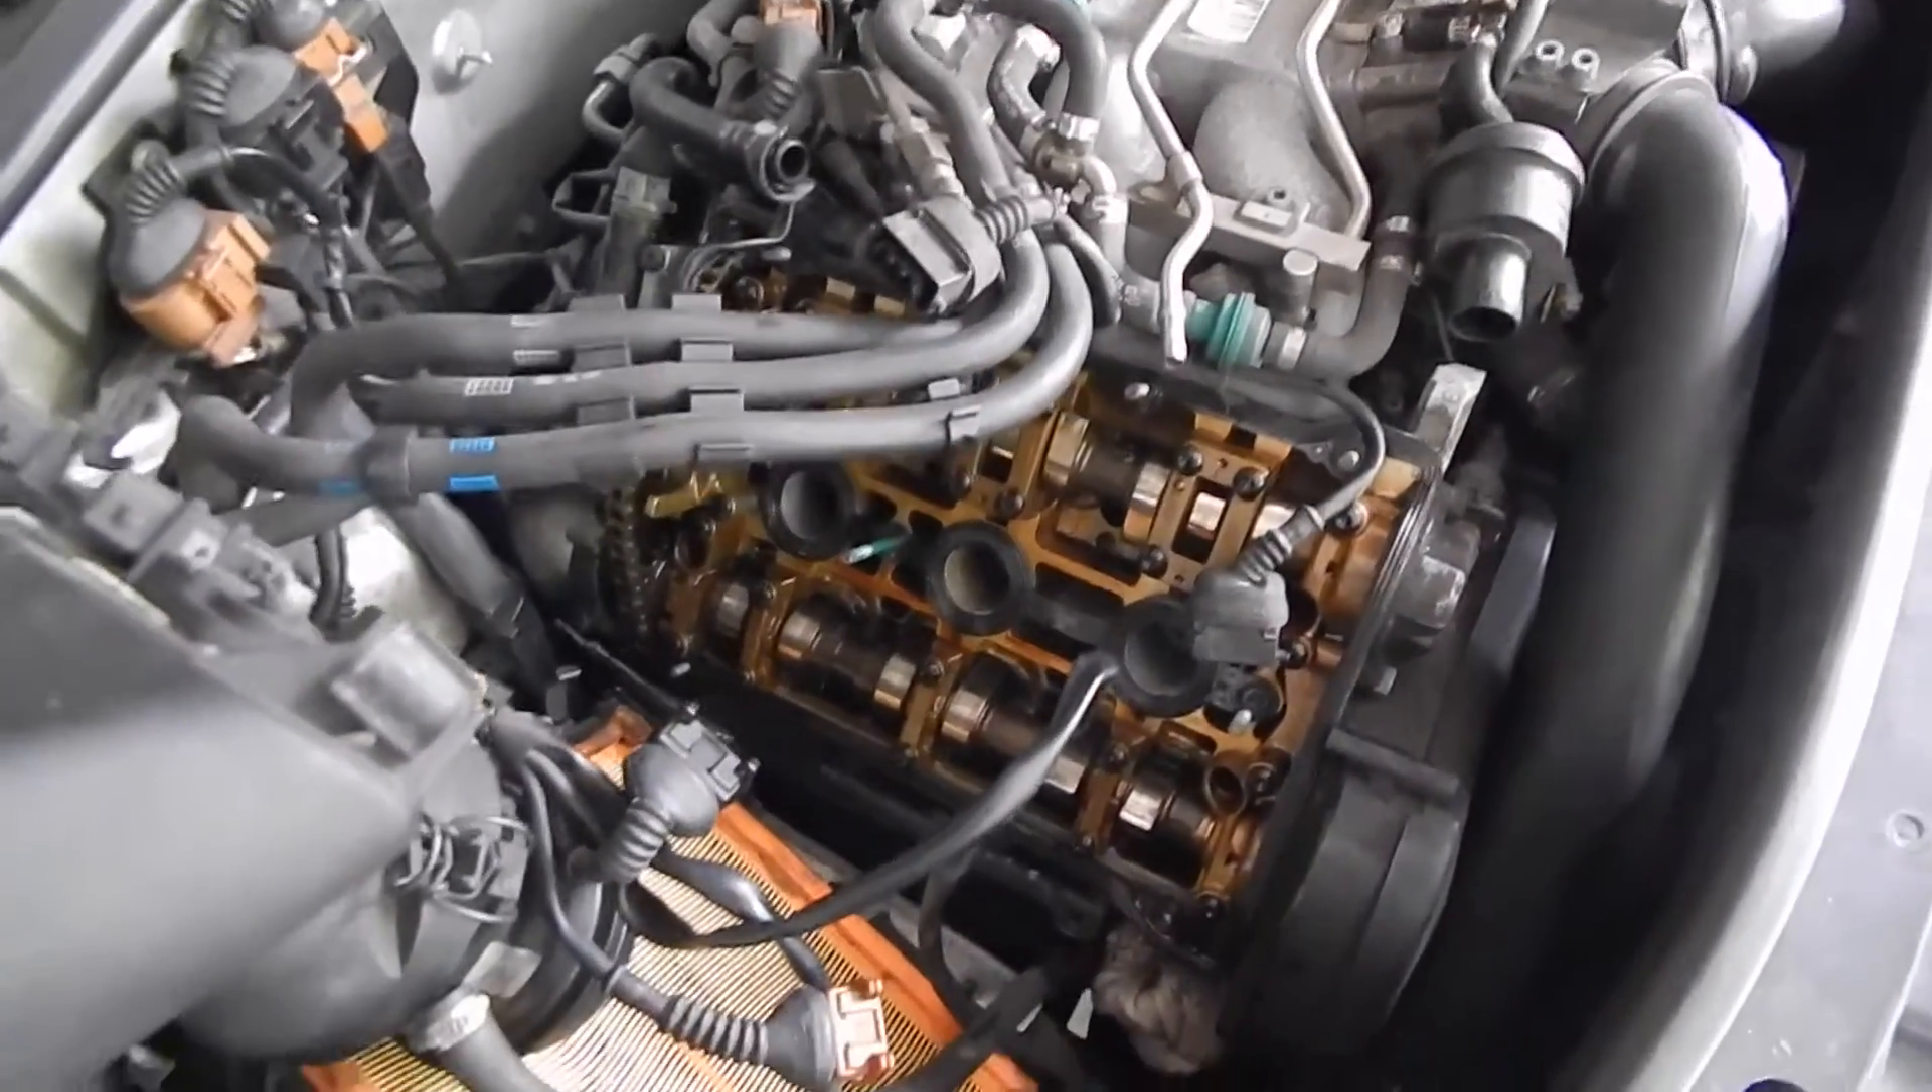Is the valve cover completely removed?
Yes.